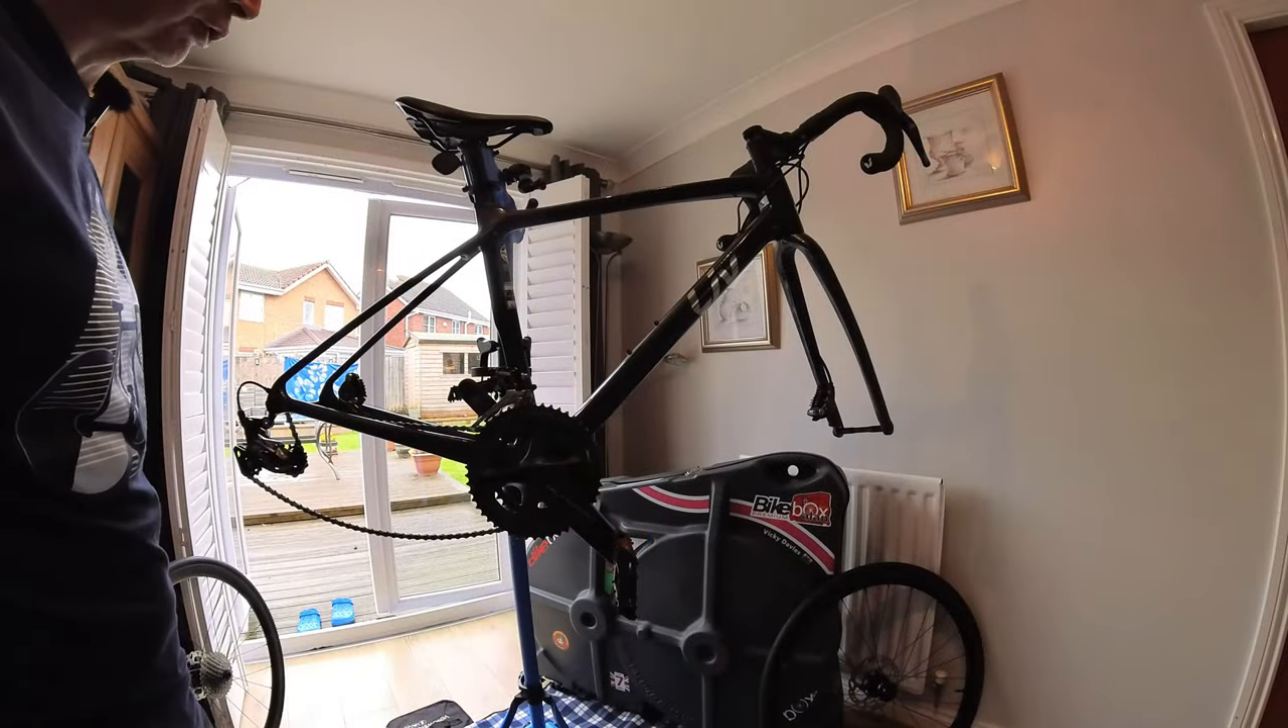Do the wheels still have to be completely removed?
No.